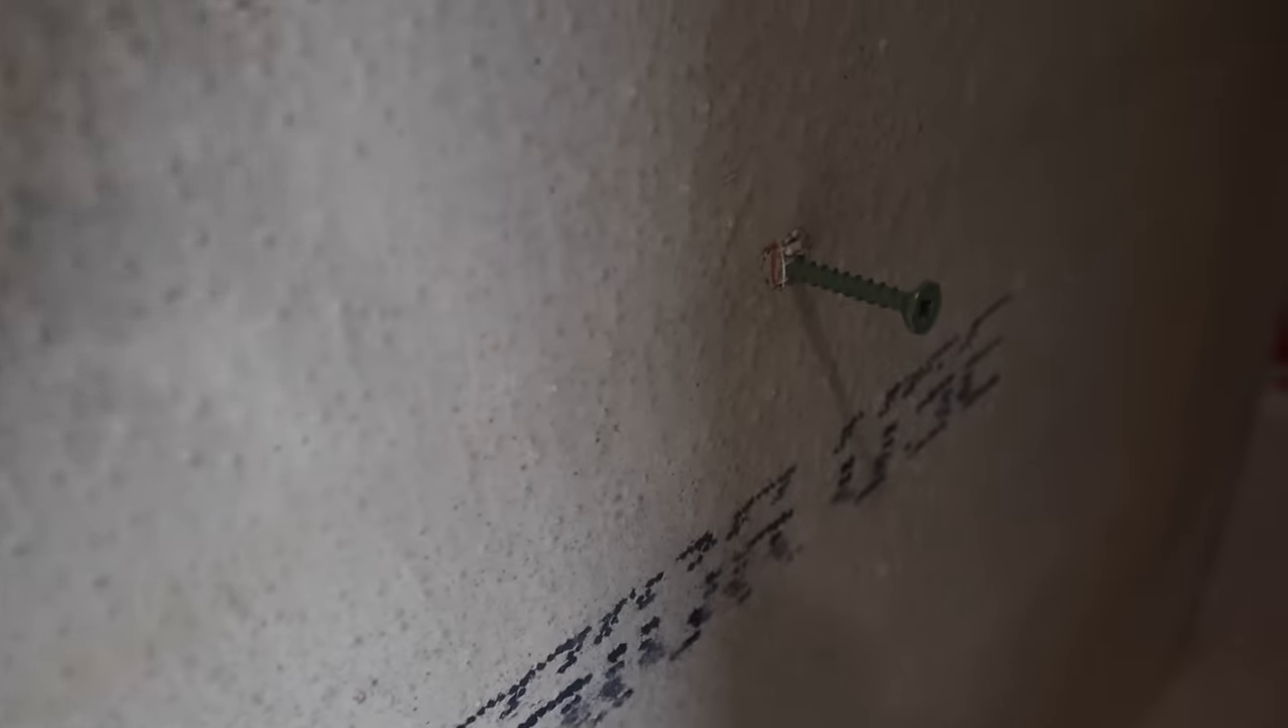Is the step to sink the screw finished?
No.